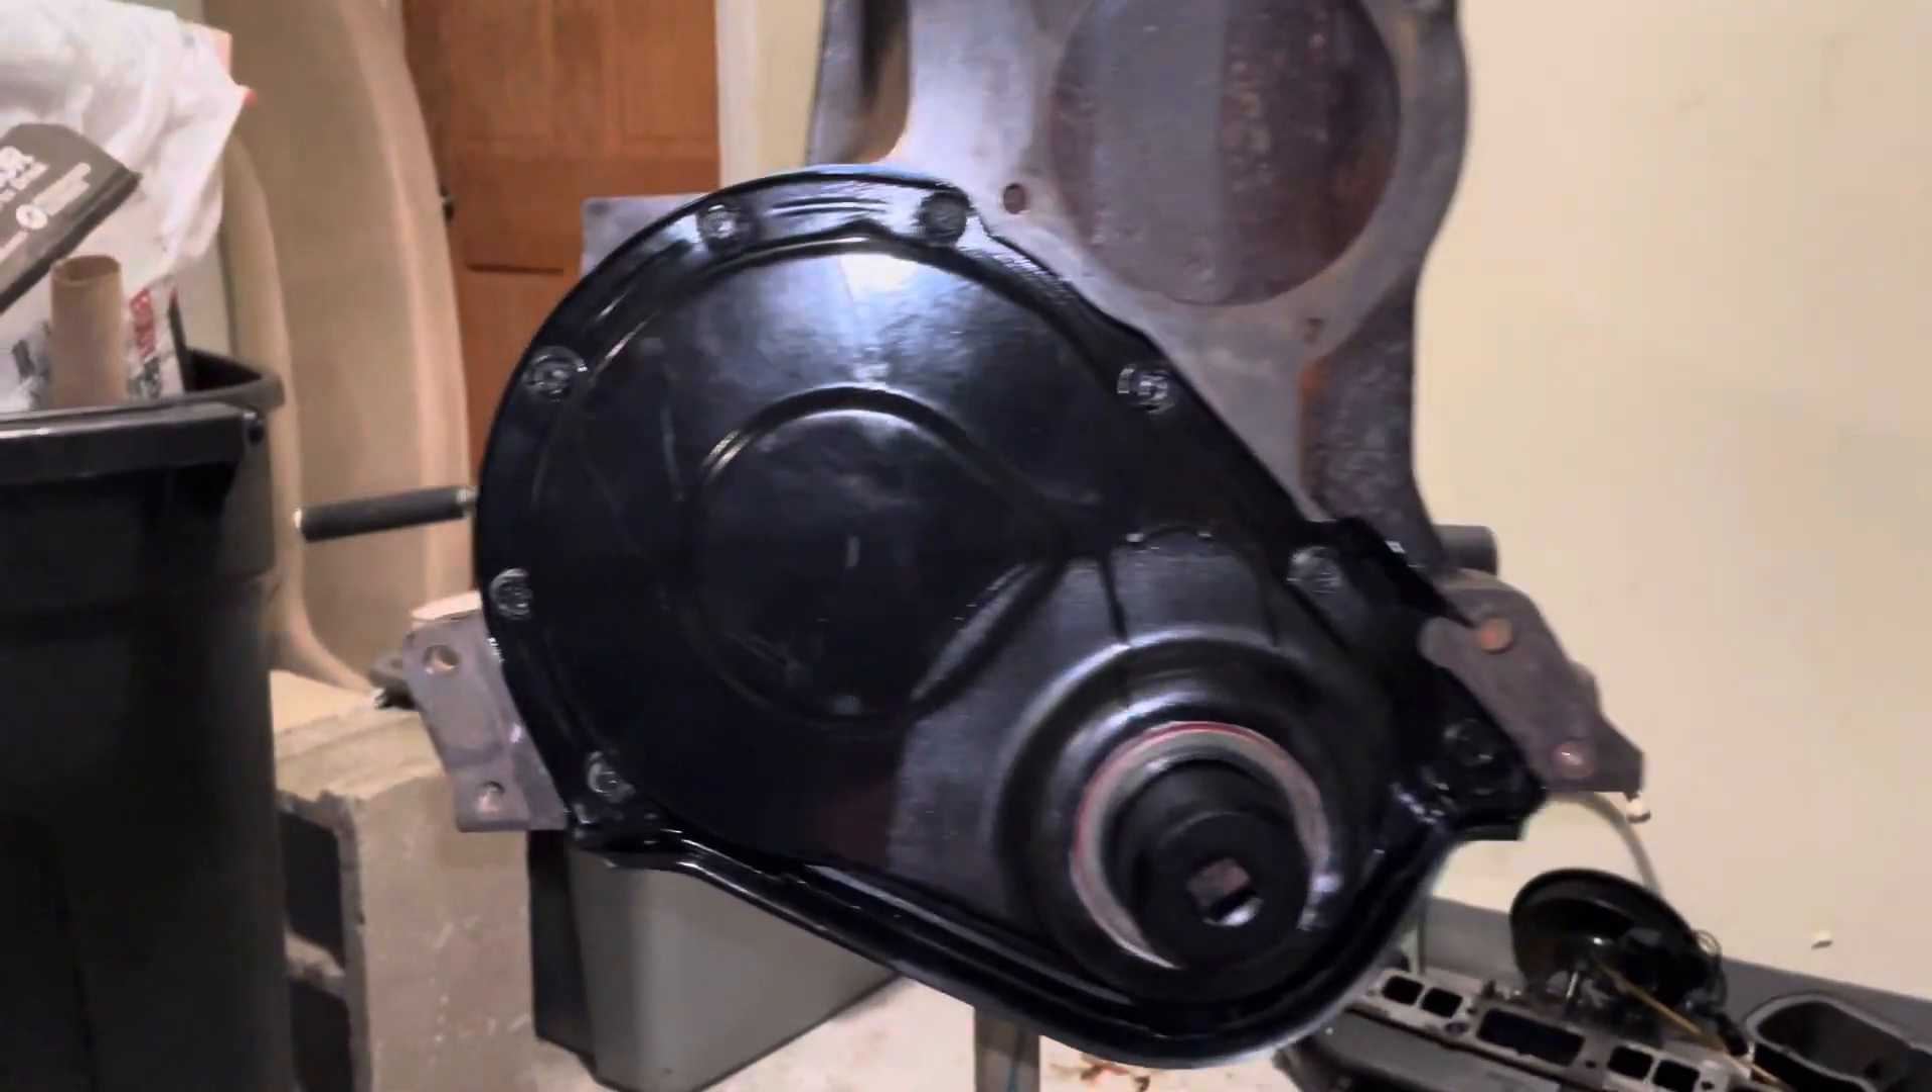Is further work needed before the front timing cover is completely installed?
No.